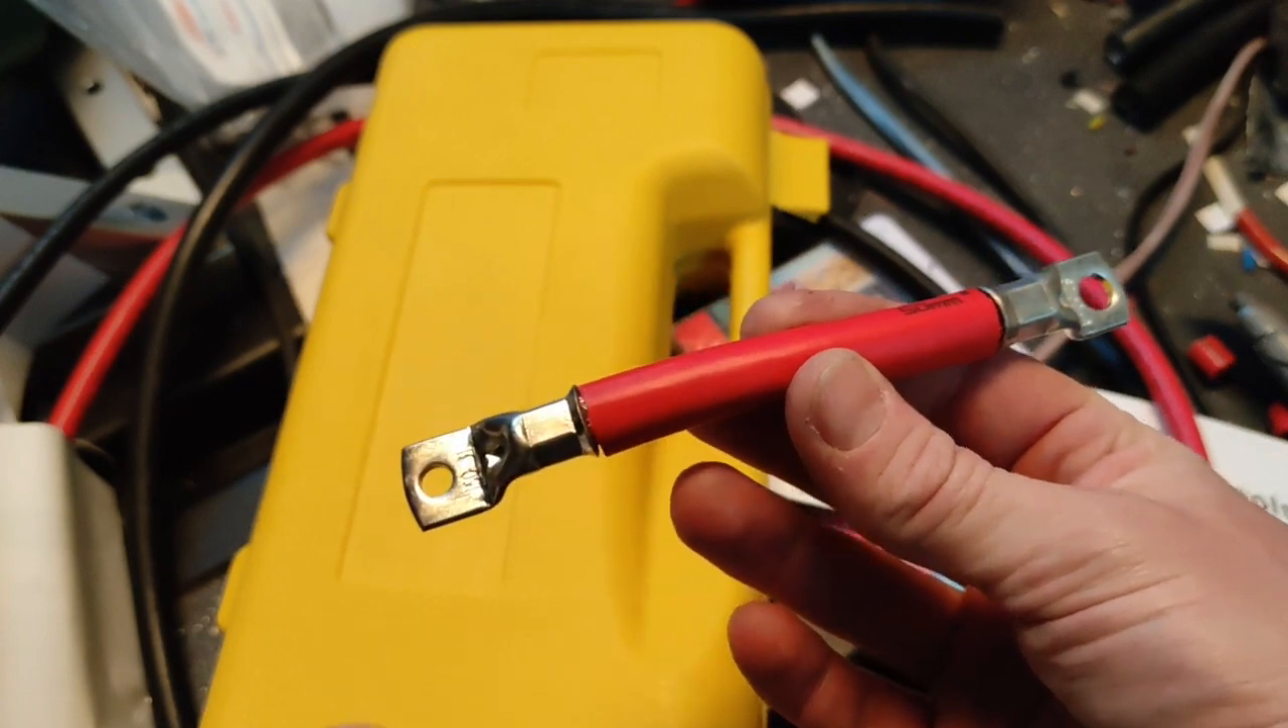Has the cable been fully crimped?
Yes.